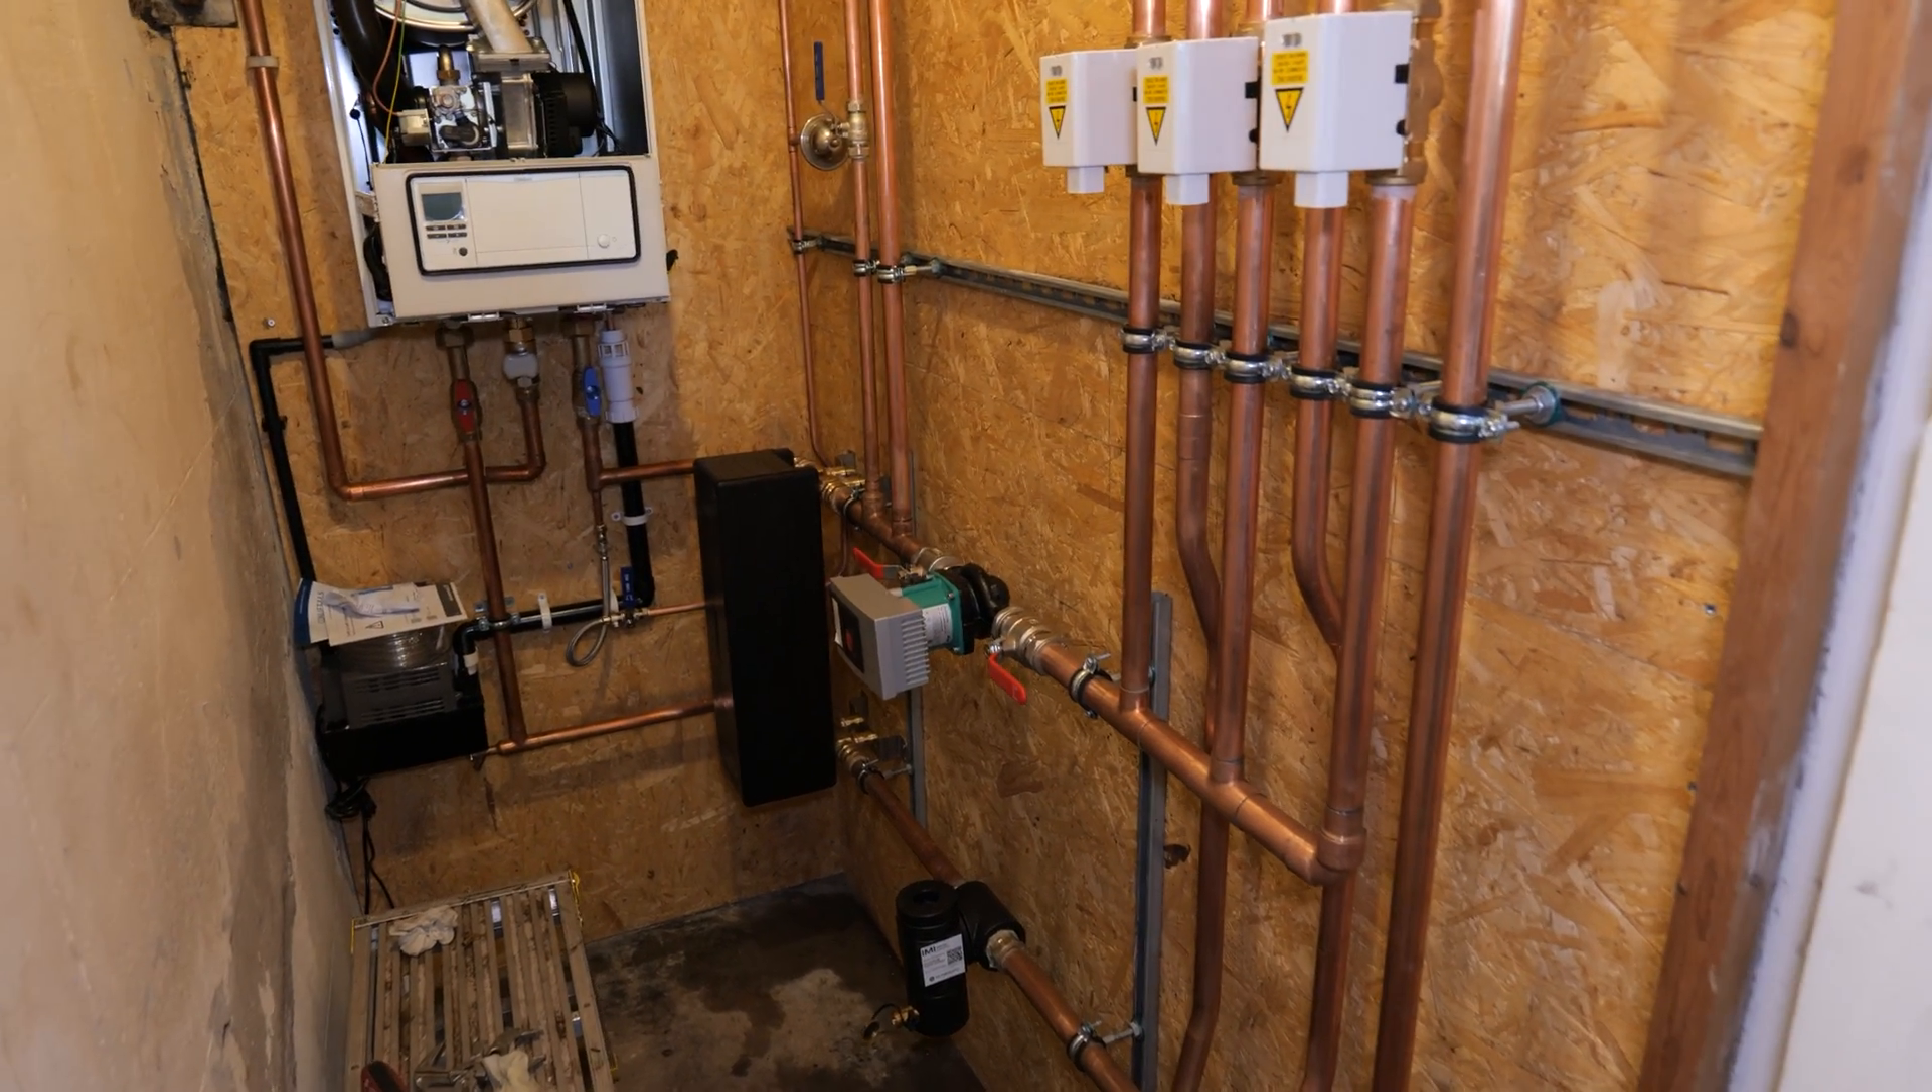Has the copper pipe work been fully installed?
Yes.